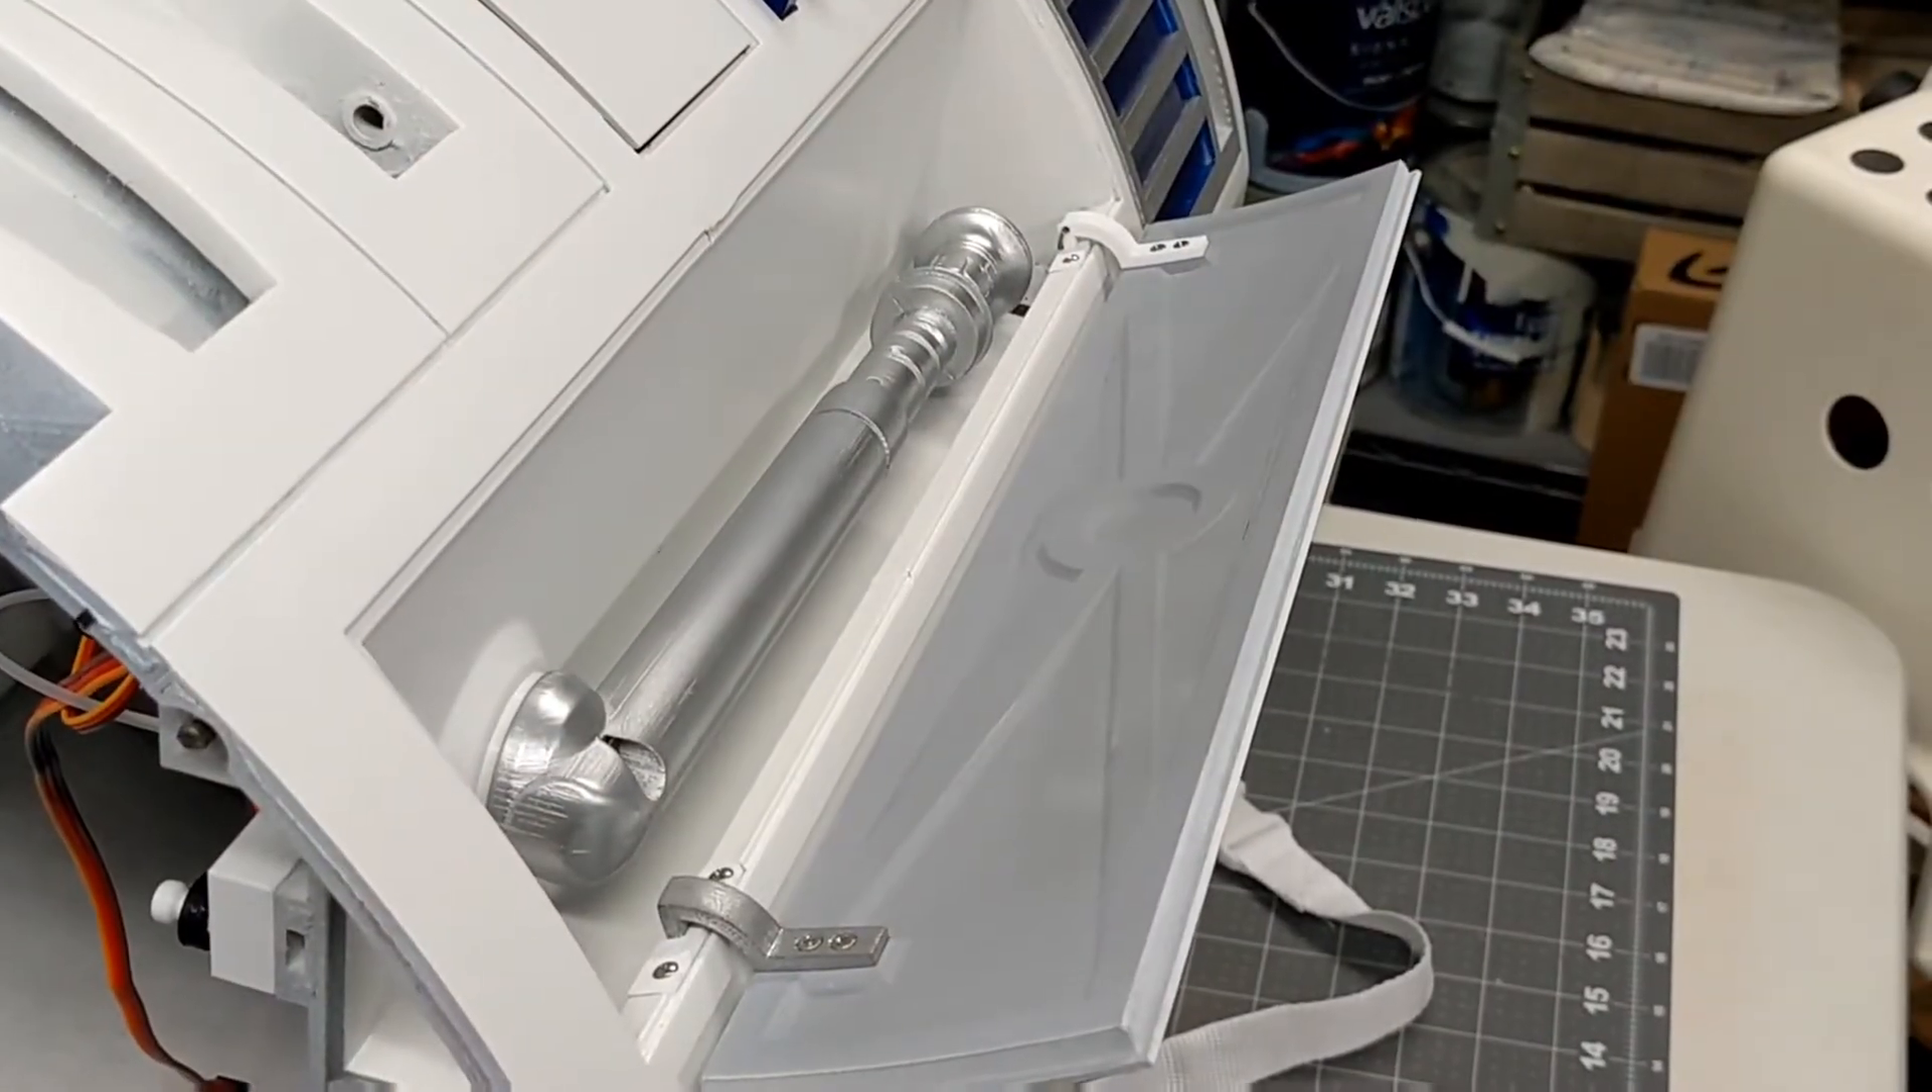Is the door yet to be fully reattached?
No.